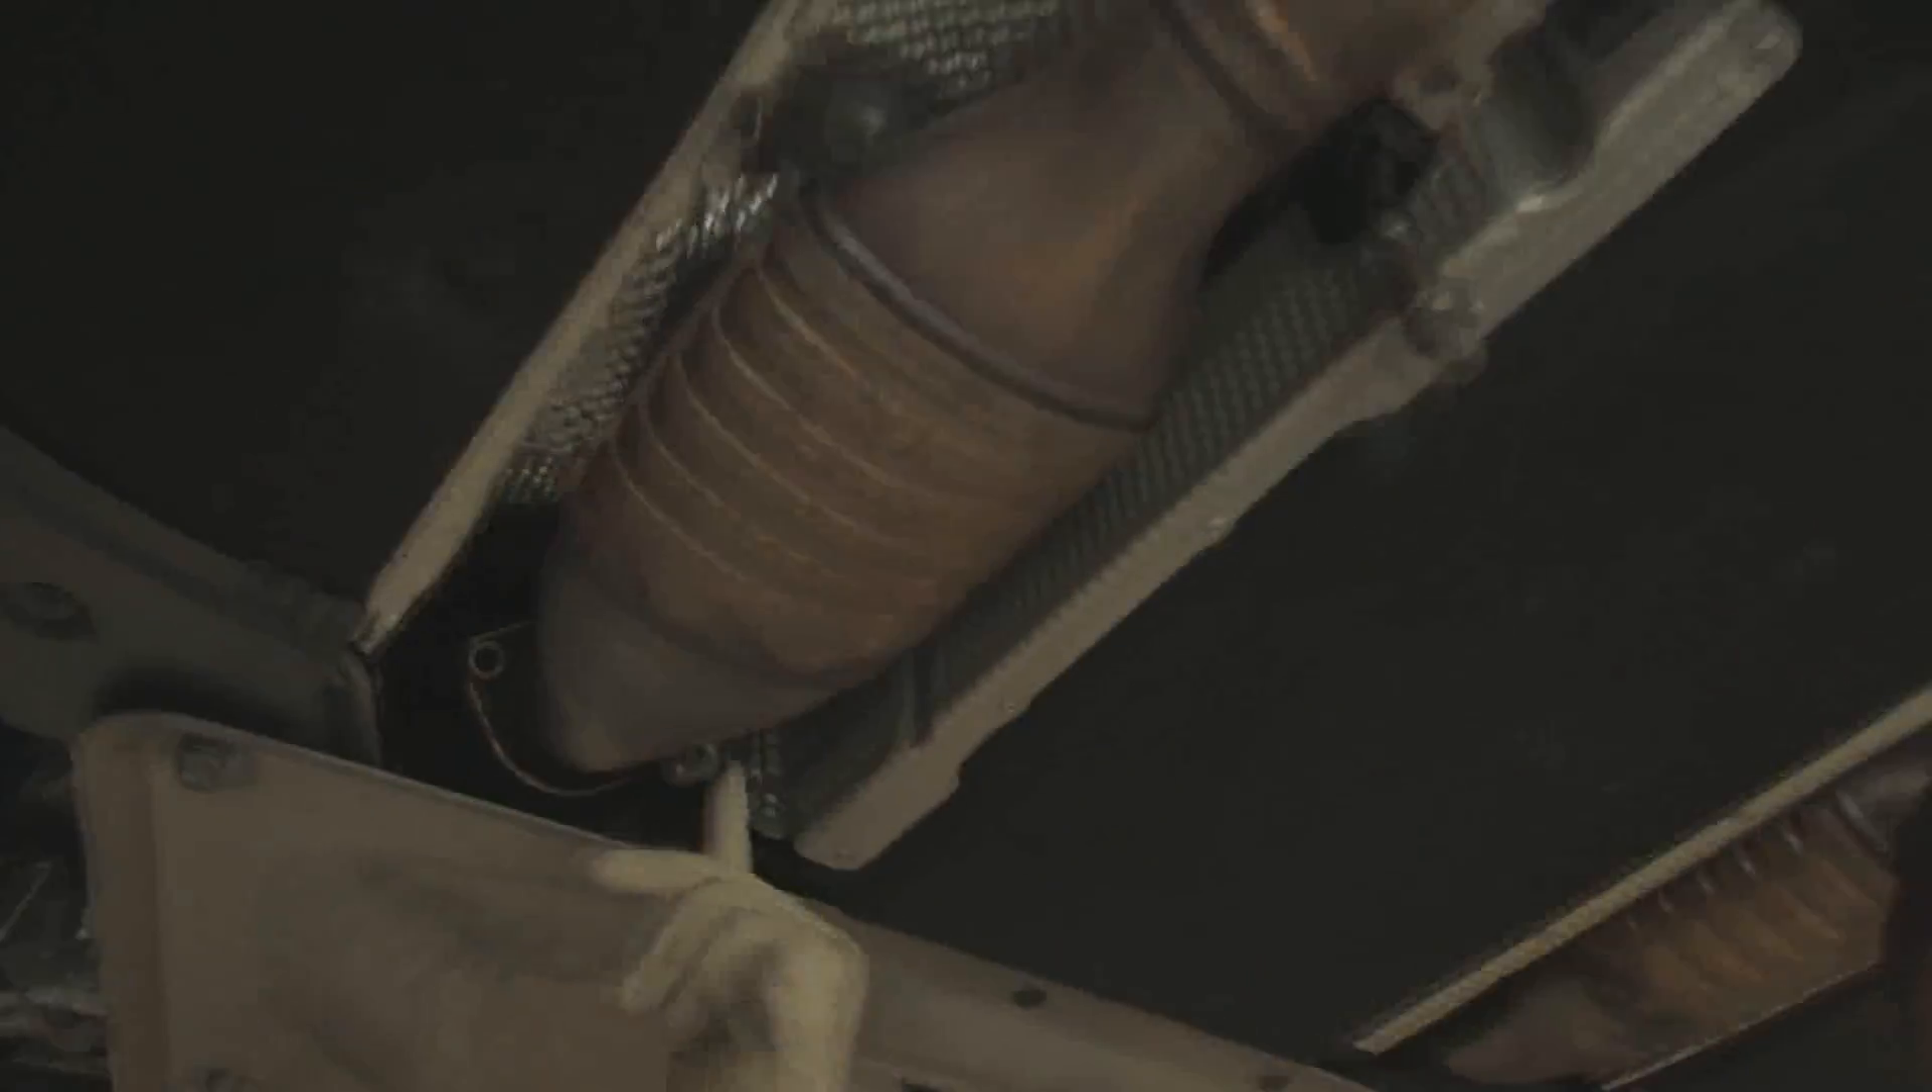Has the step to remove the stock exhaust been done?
No.